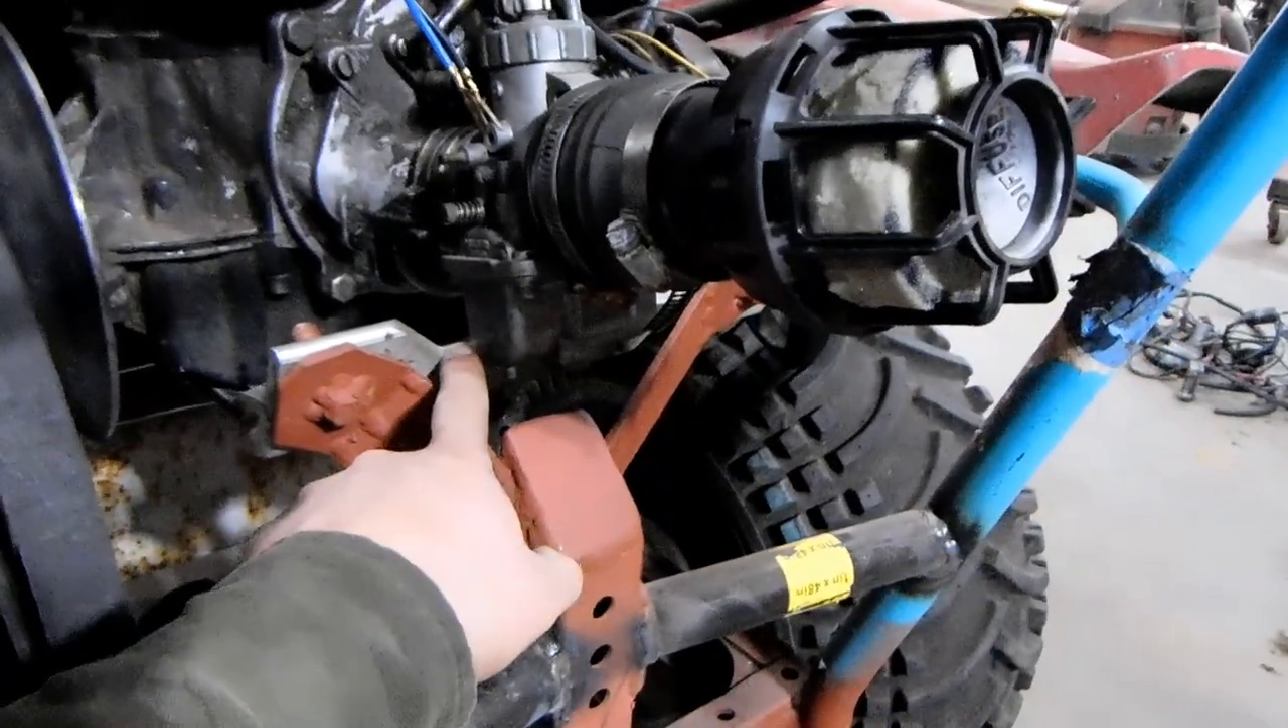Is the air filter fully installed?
Yes.